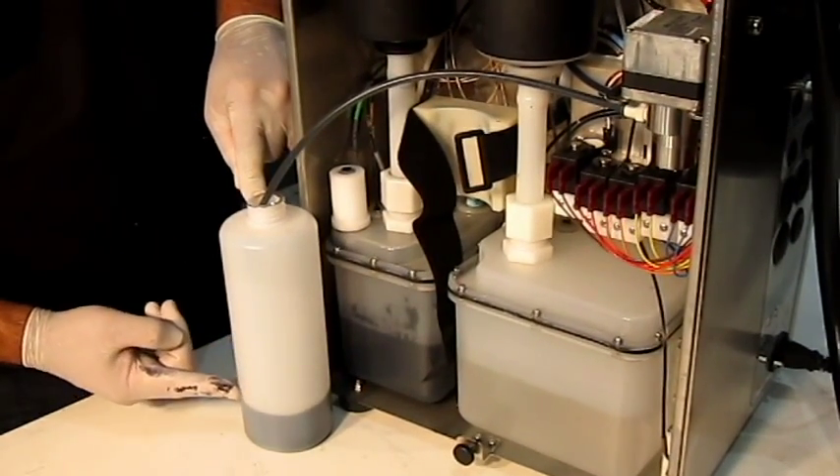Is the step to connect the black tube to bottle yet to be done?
No.